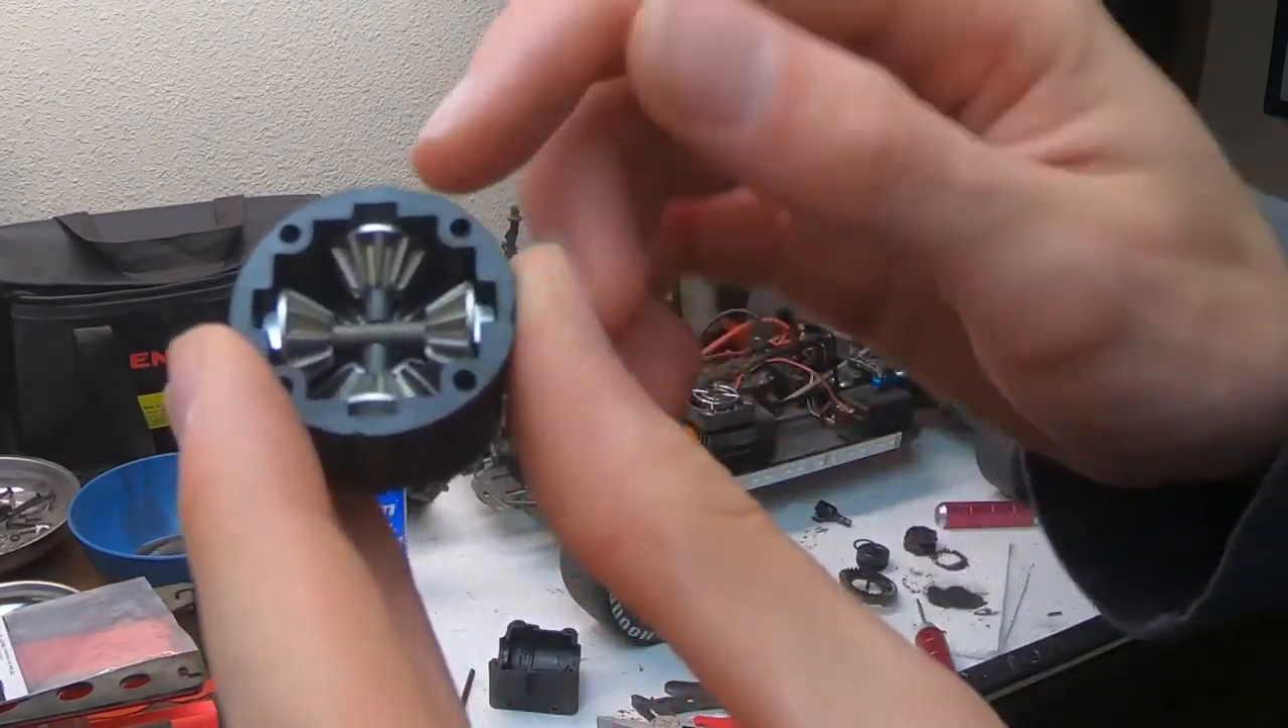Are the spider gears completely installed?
Yes.